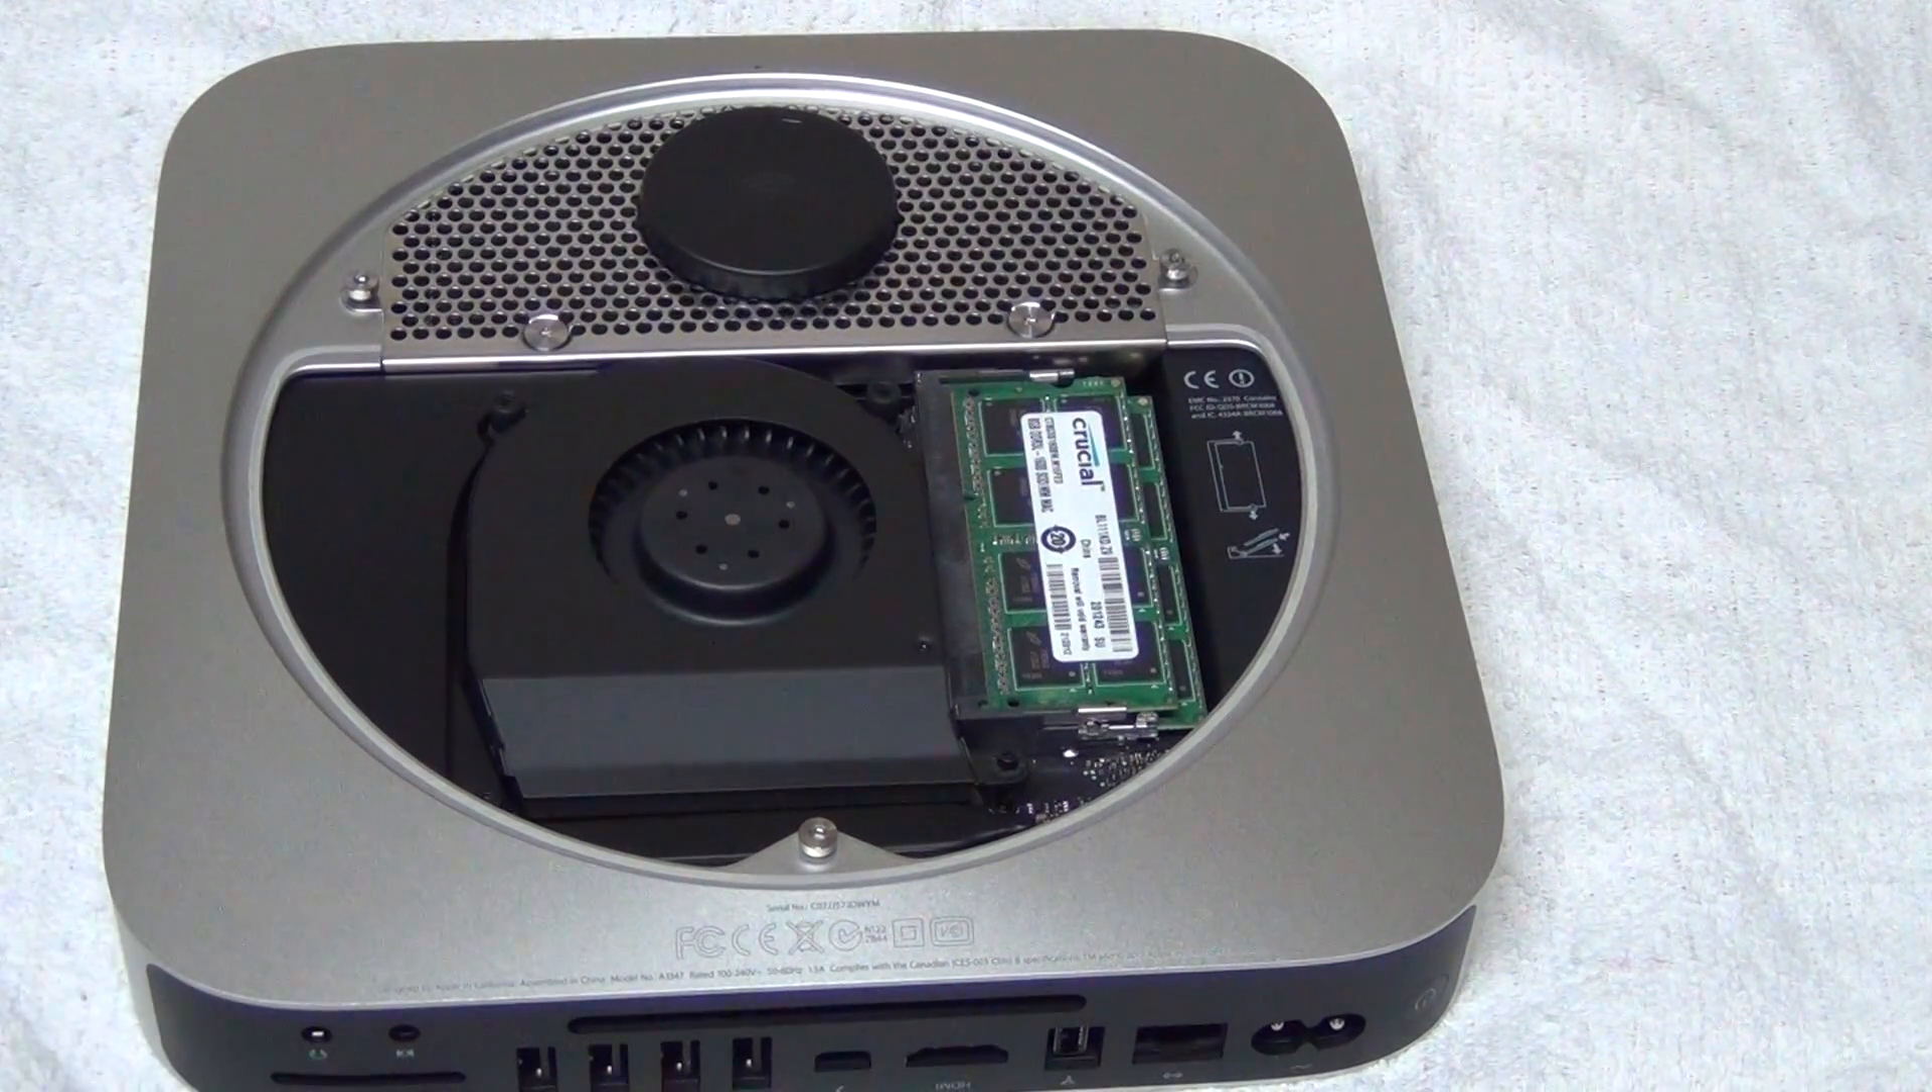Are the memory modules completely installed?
Yes.